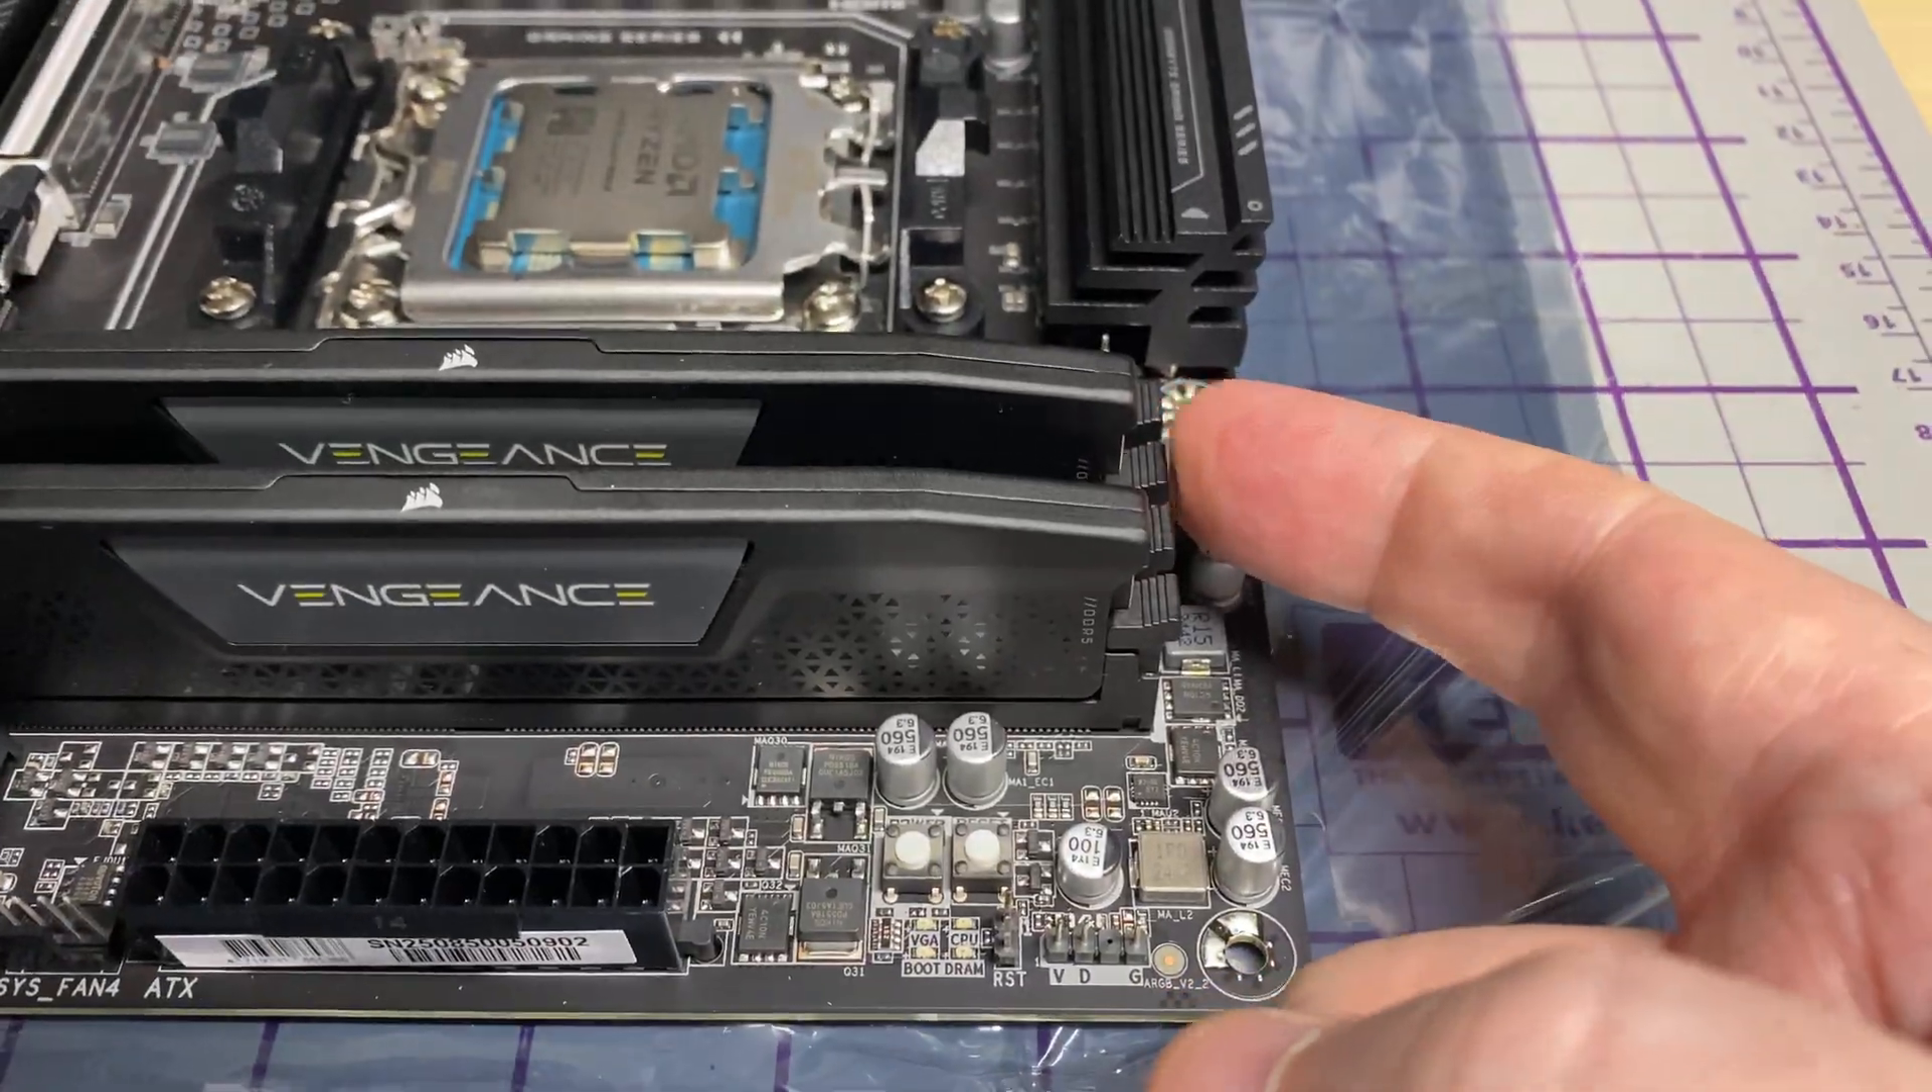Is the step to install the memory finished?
Yes.